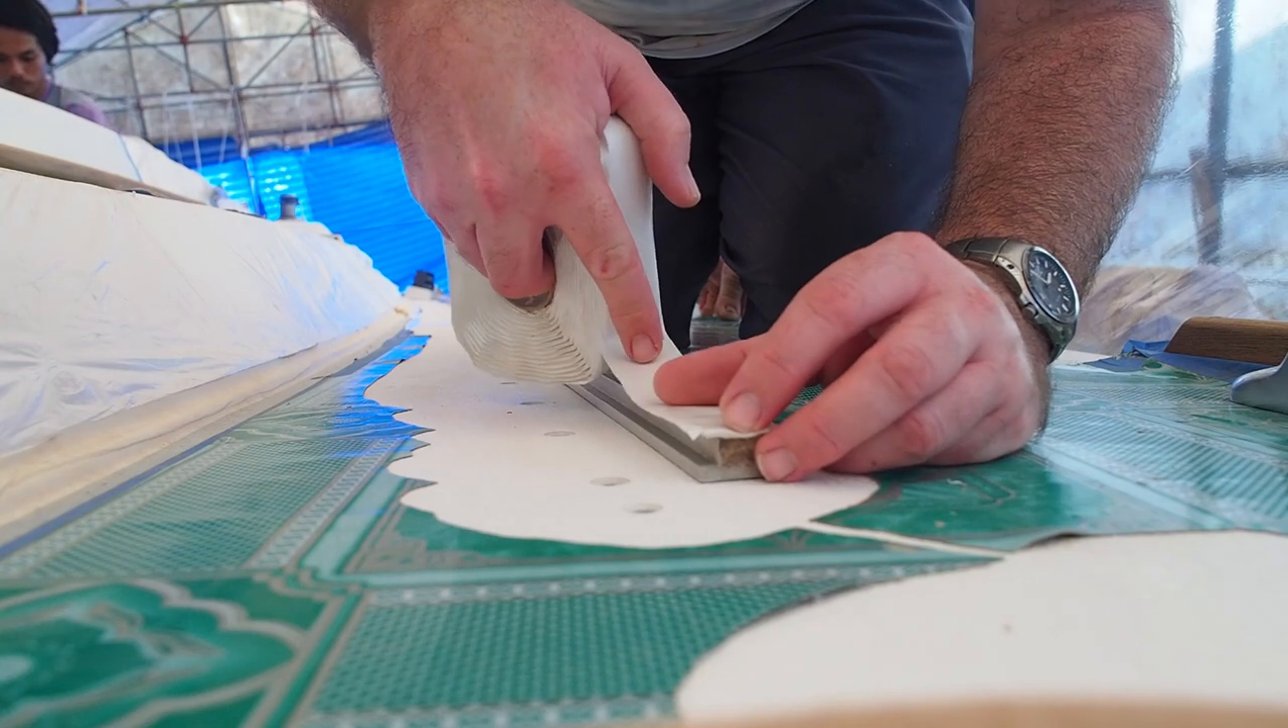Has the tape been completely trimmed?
No.